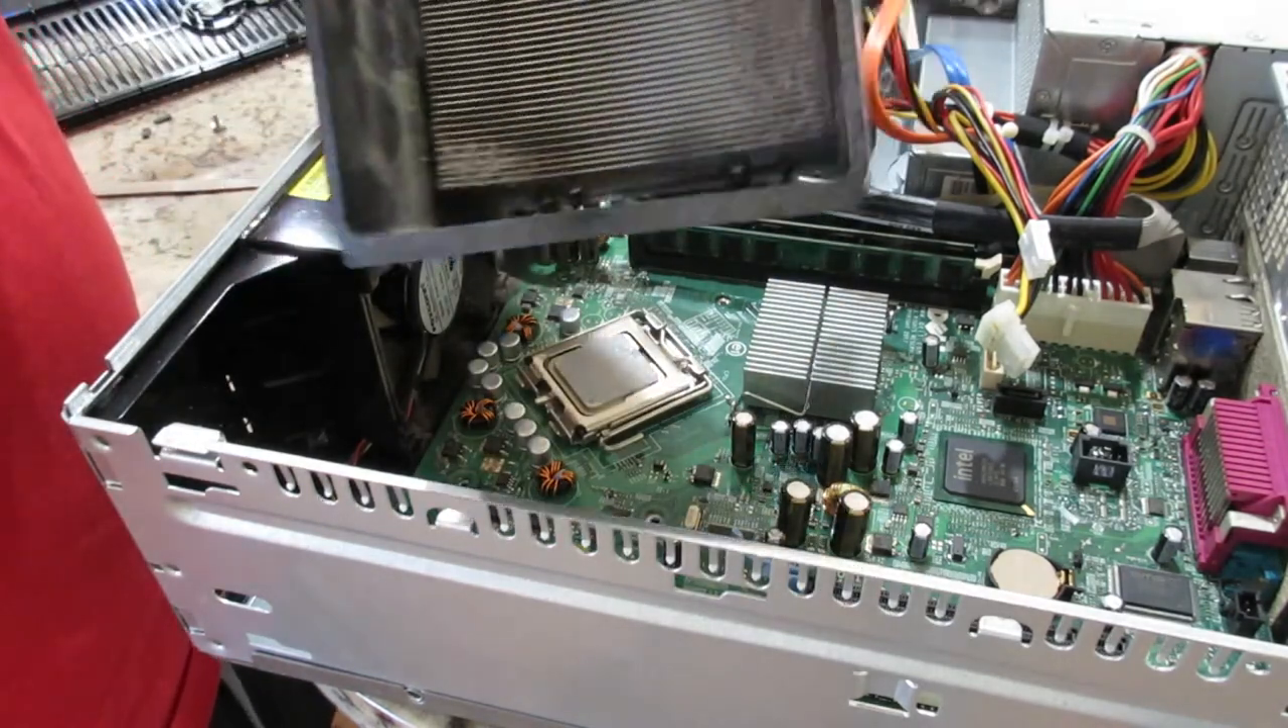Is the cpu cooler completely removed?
Yes.